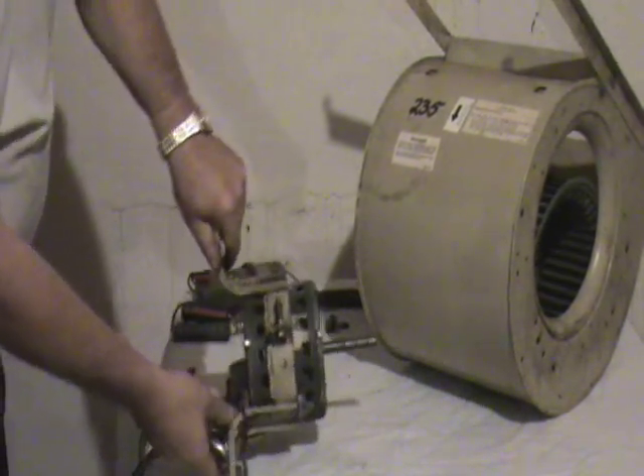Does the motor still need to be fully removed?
No.